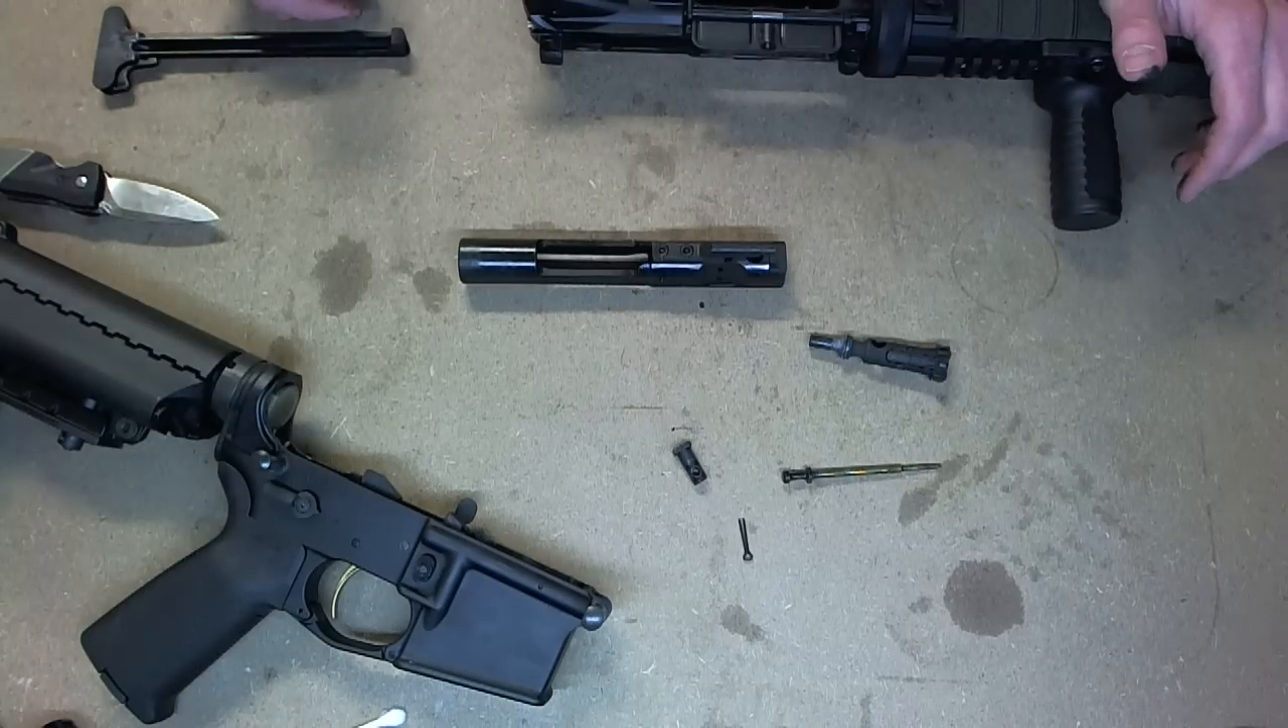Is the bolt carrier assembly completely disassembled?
Yes.